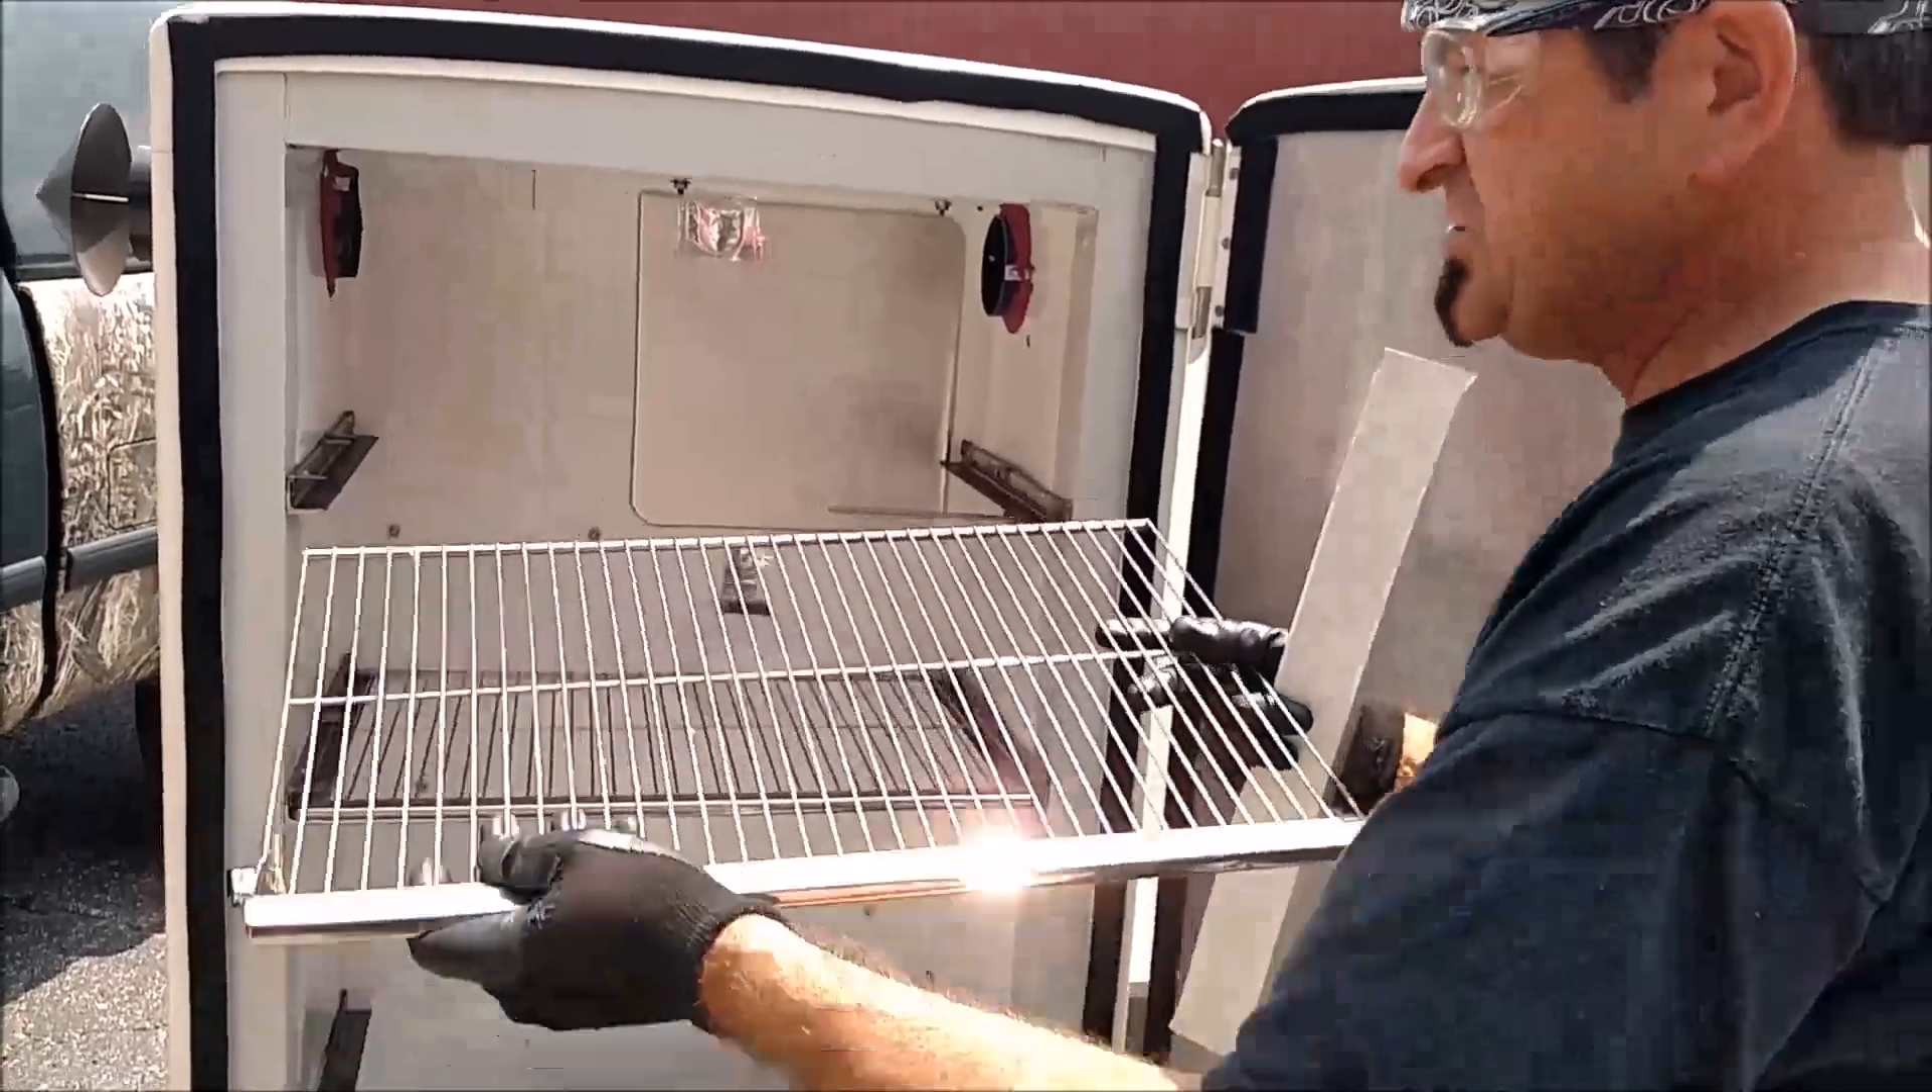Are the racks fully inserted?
No.